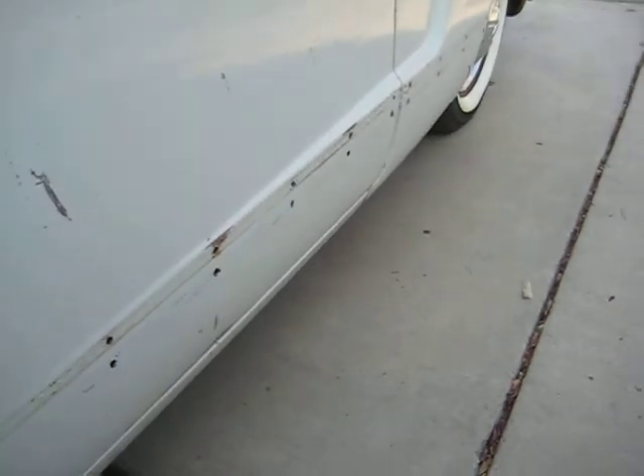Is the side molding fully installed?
No.